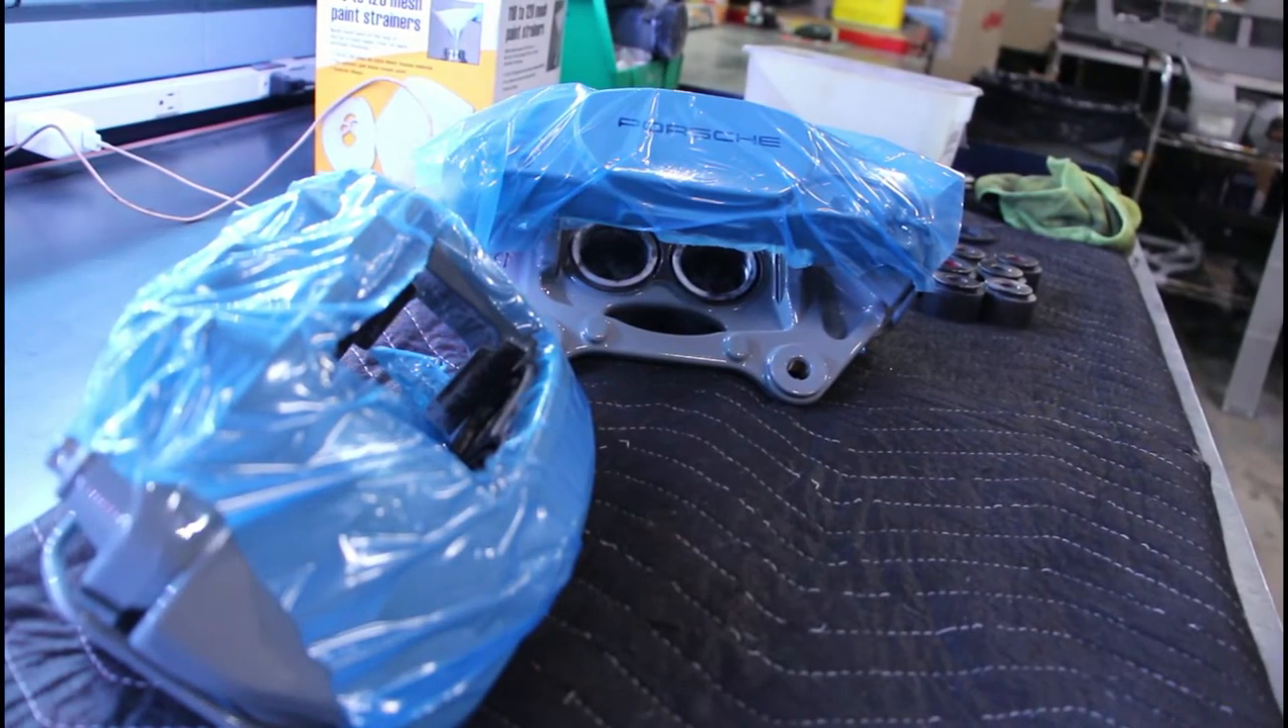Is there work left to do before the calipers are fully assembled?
Yes.